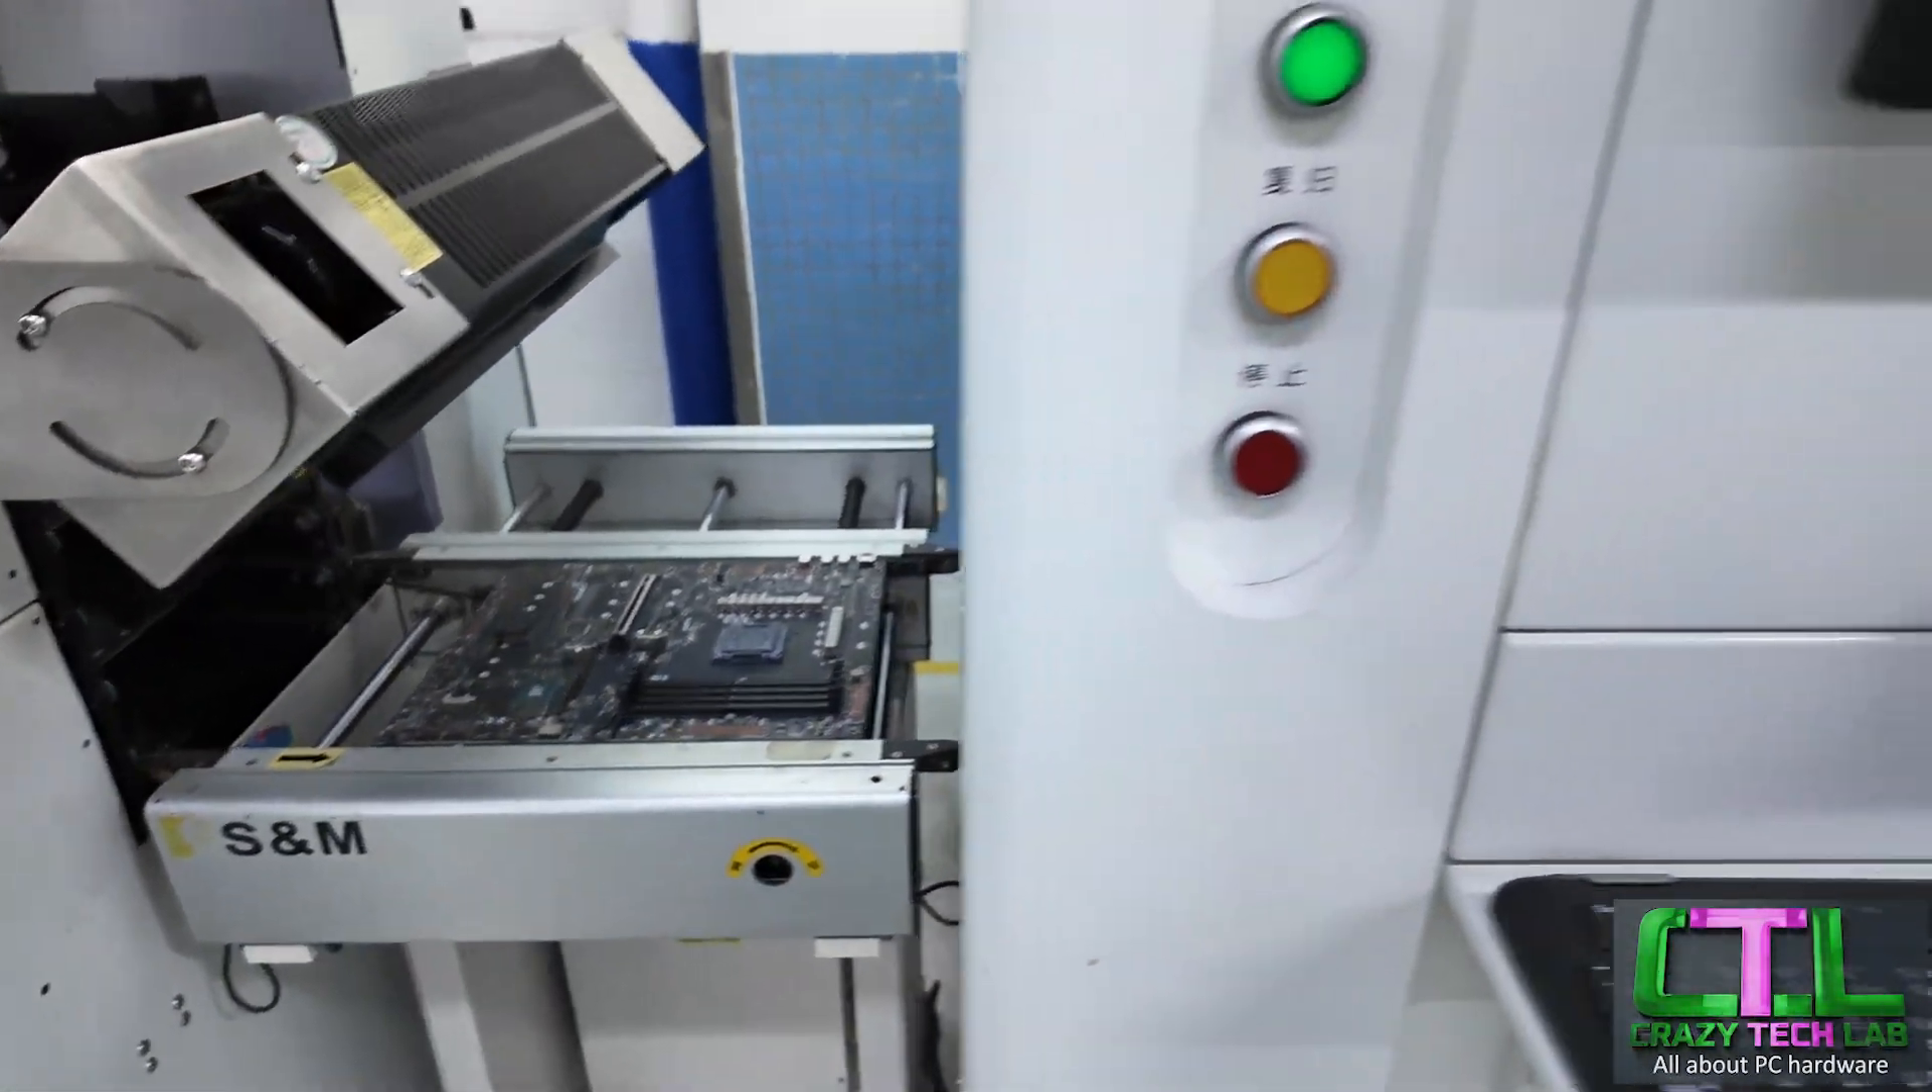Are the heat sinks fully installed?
No.